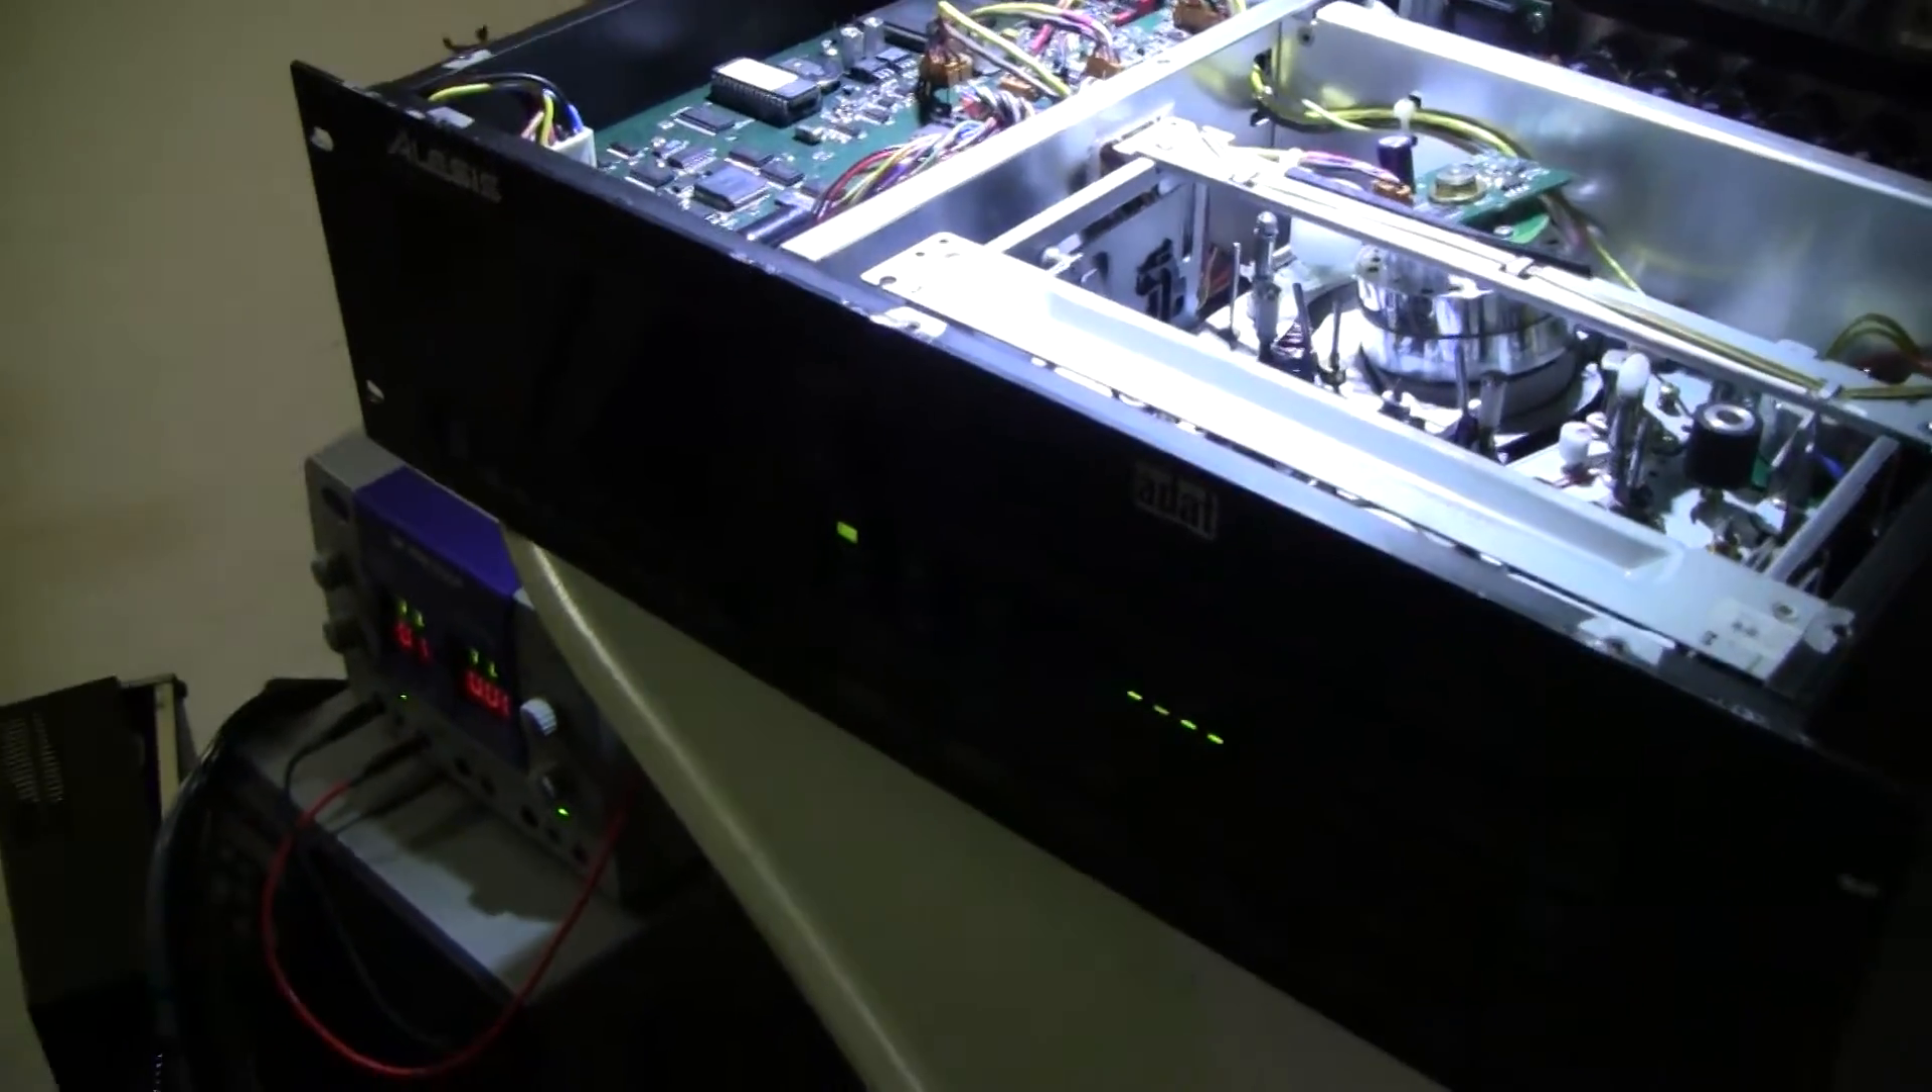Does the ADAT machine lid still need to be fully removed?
No.